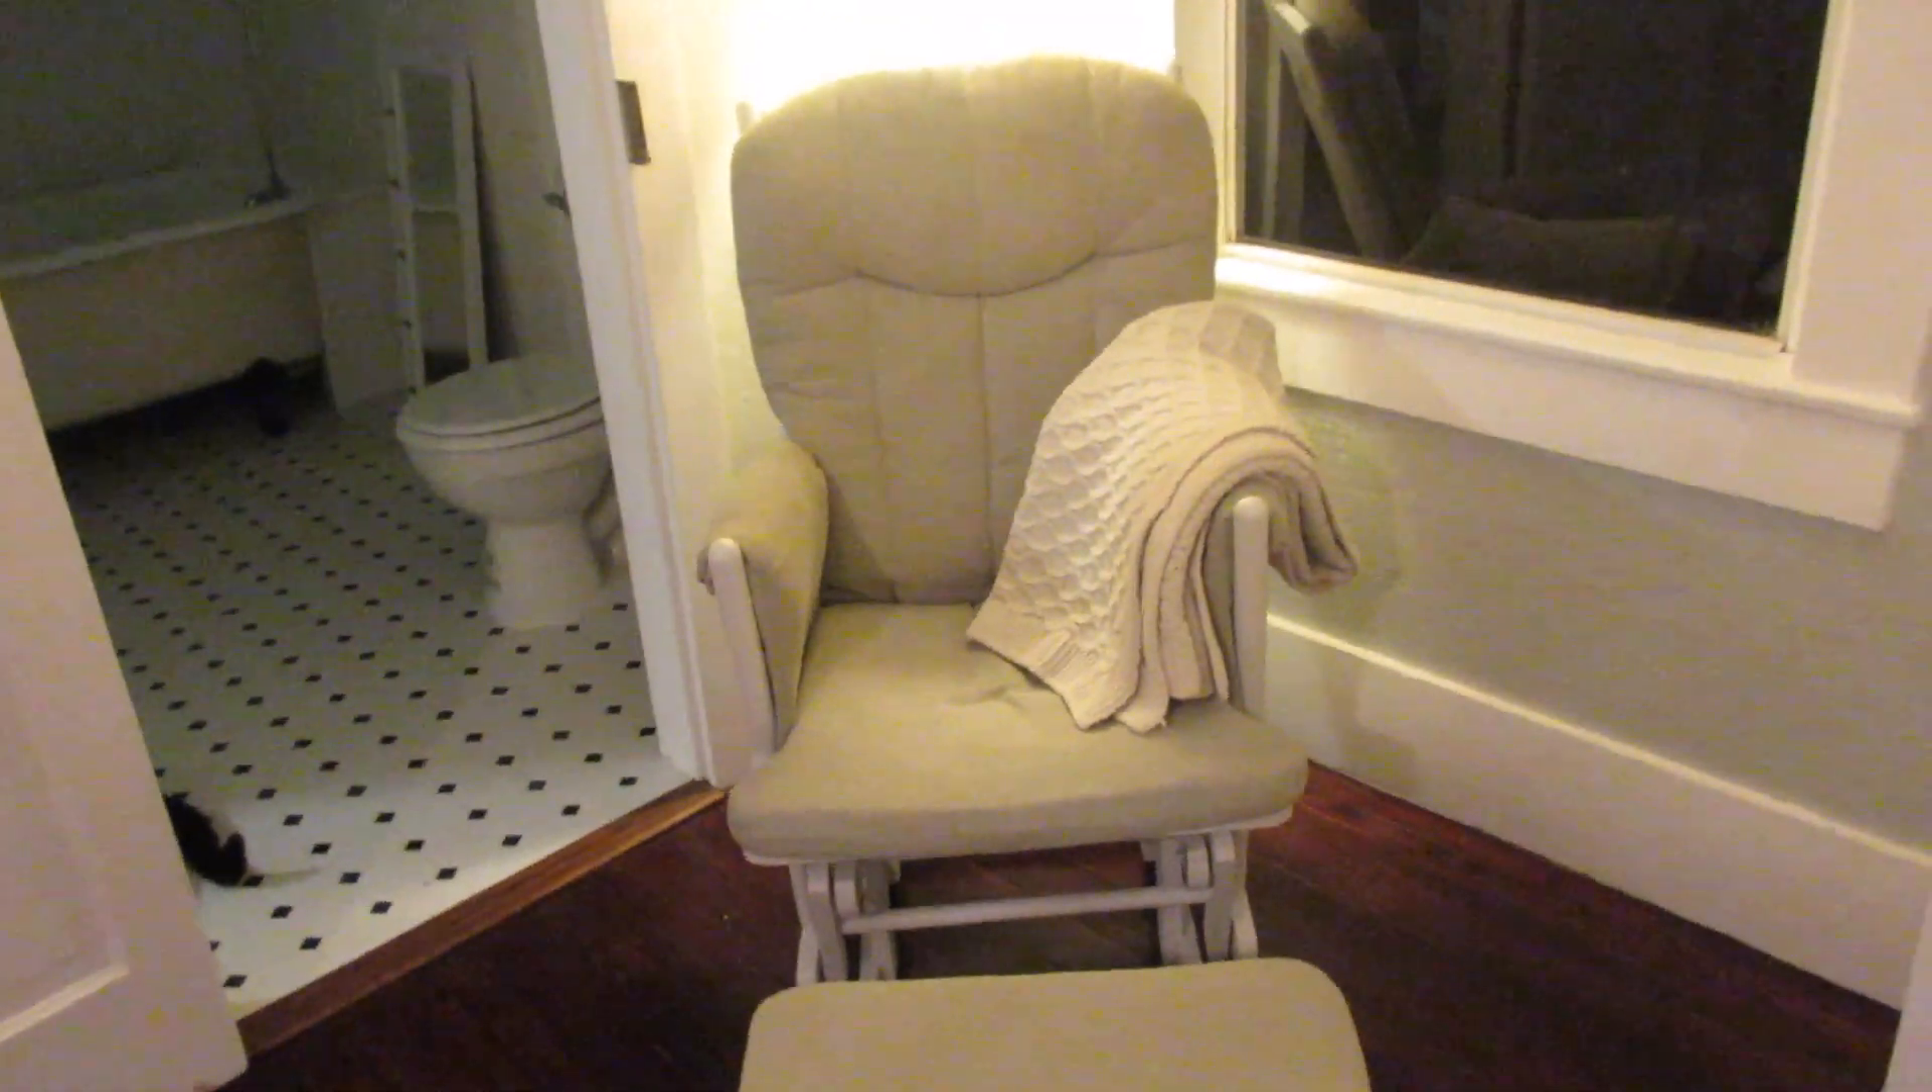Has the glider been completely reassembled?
Yes.